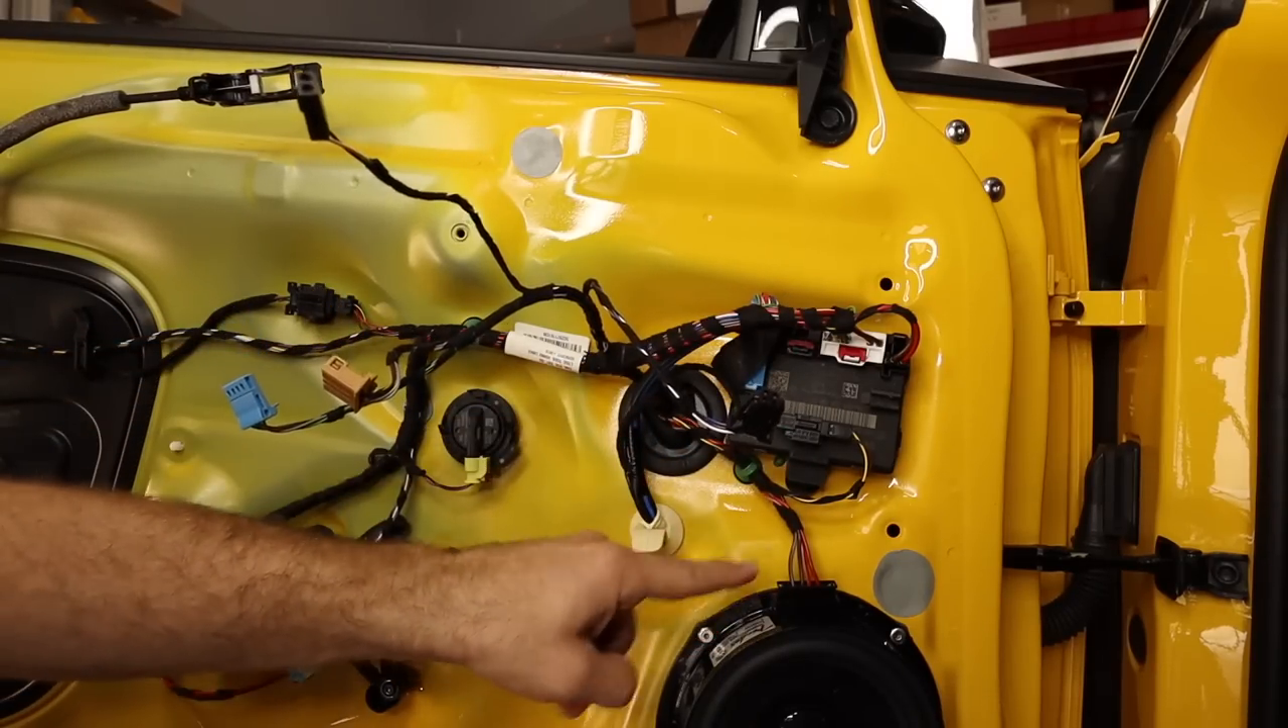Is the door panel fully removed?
Yes.